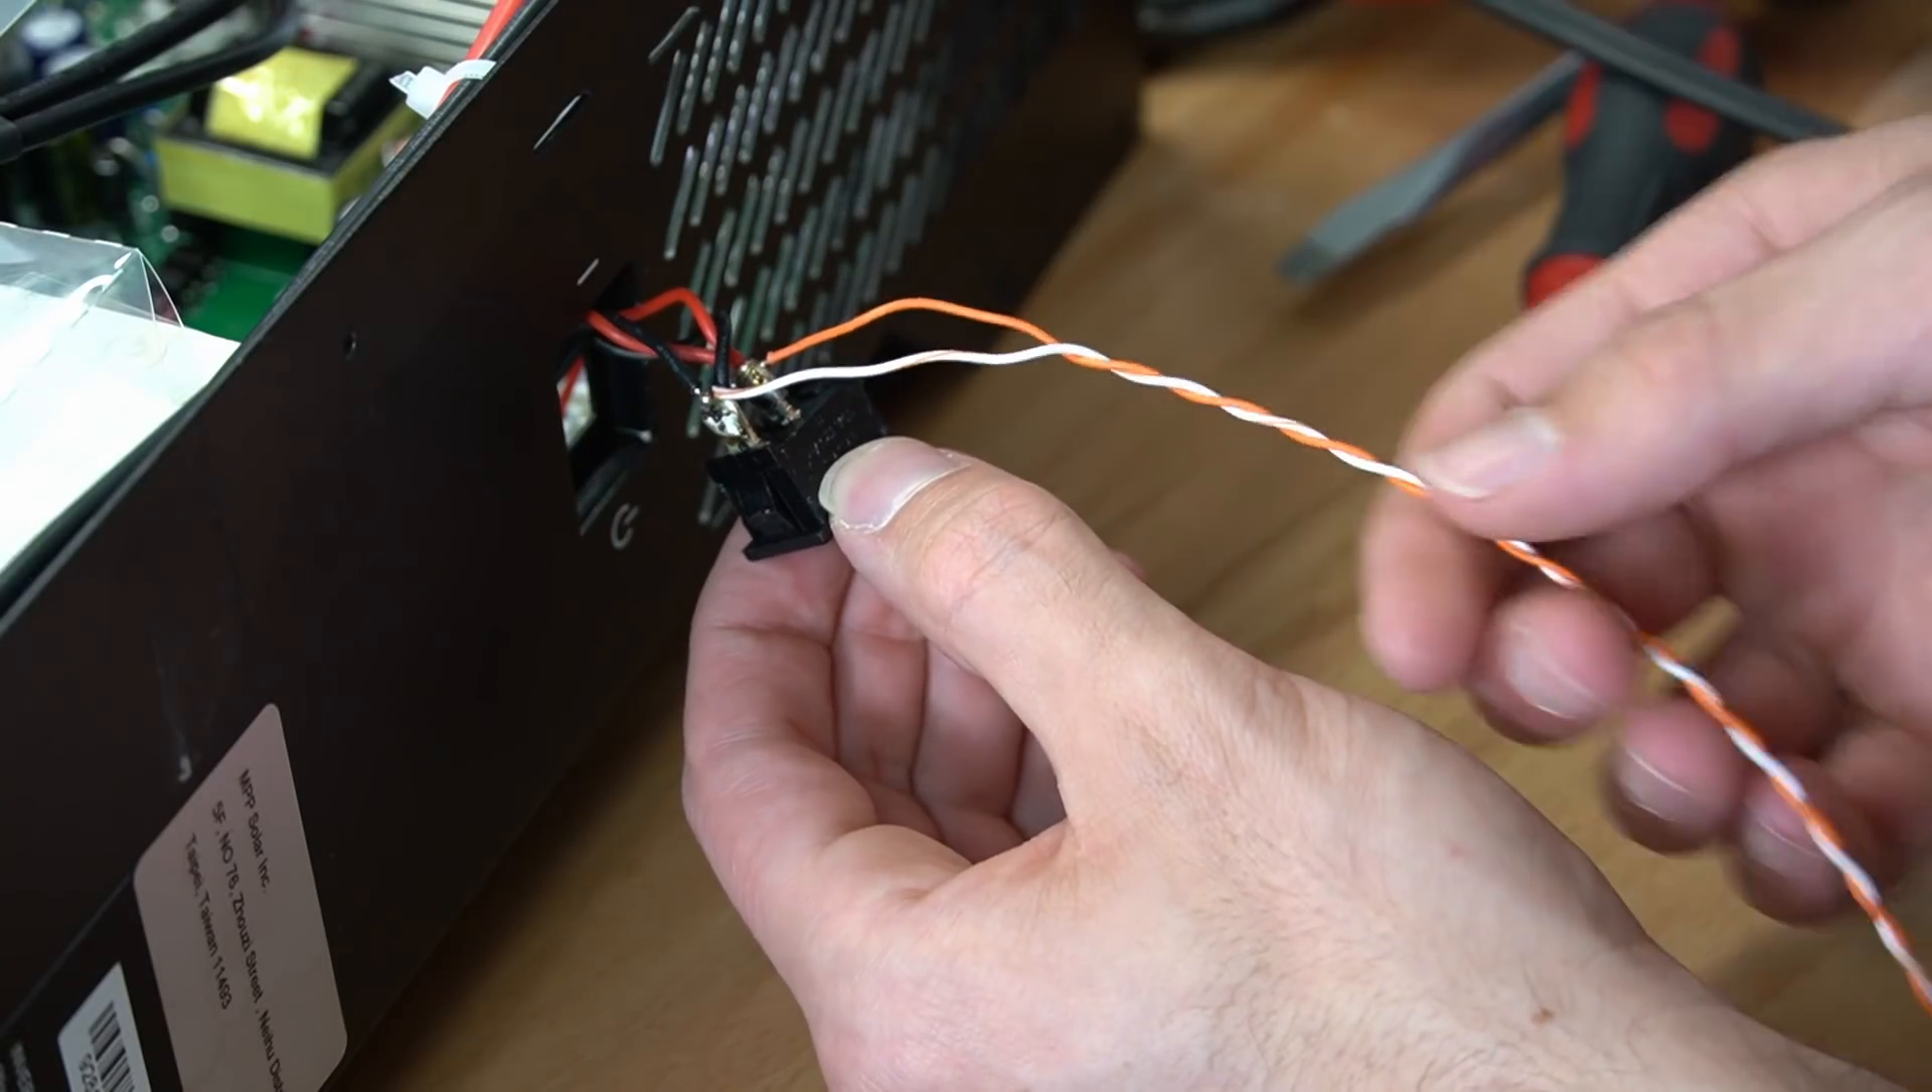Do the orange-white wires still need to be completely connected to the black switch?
No.